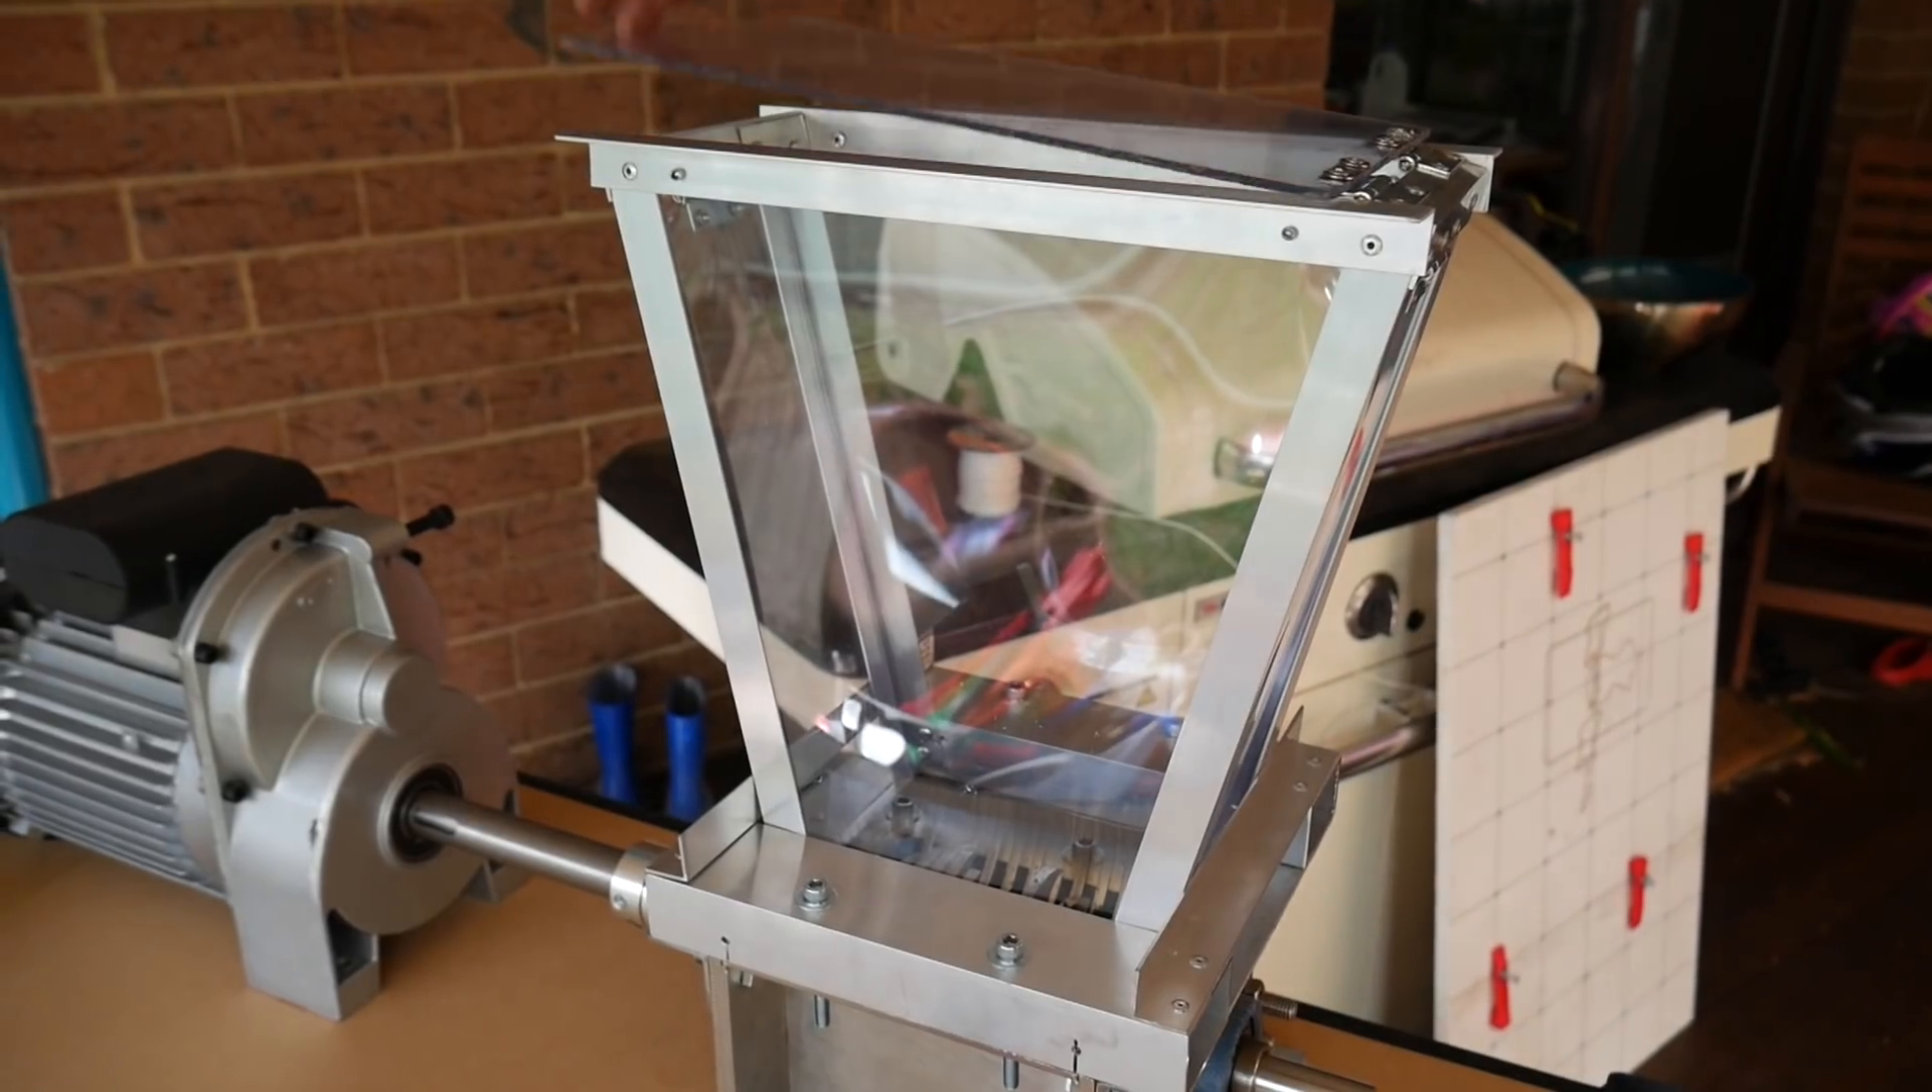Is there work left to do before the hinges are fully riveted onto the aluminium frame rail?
No.